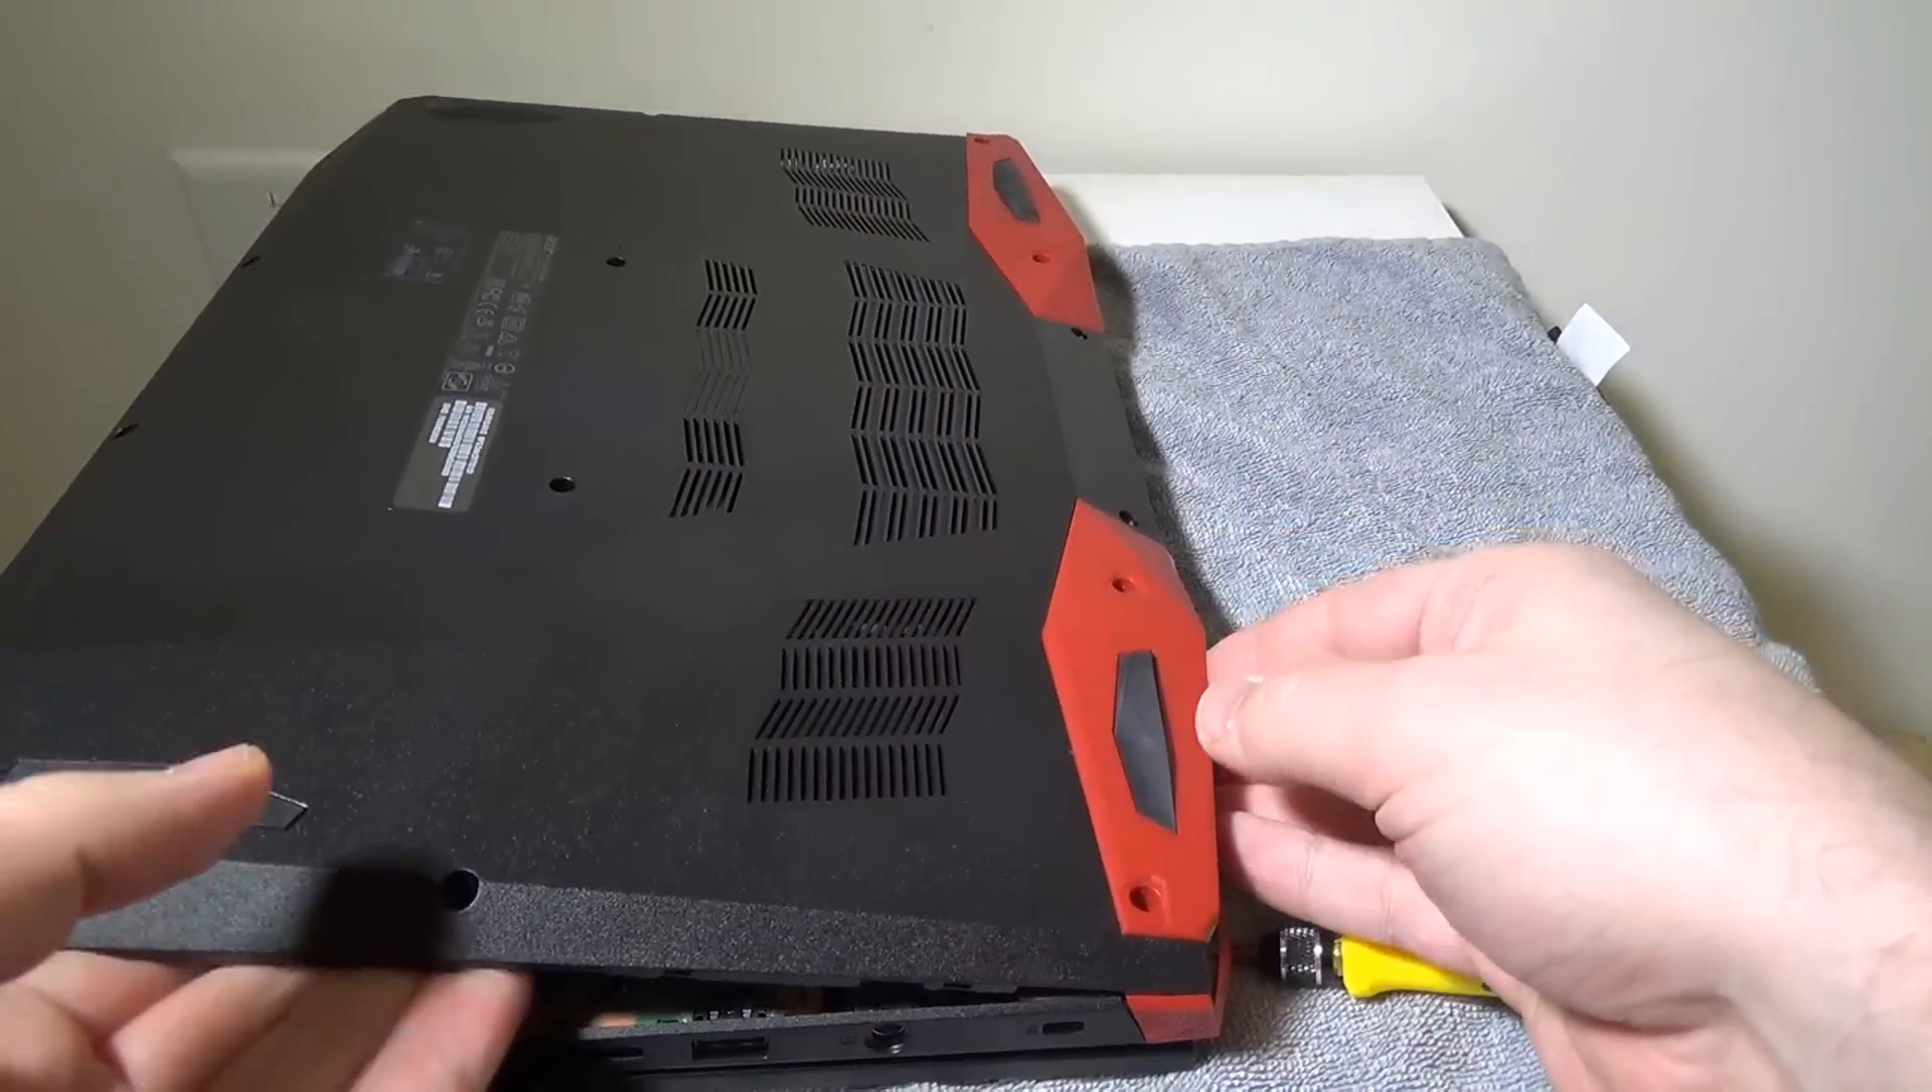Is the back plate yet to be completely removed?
Yes.